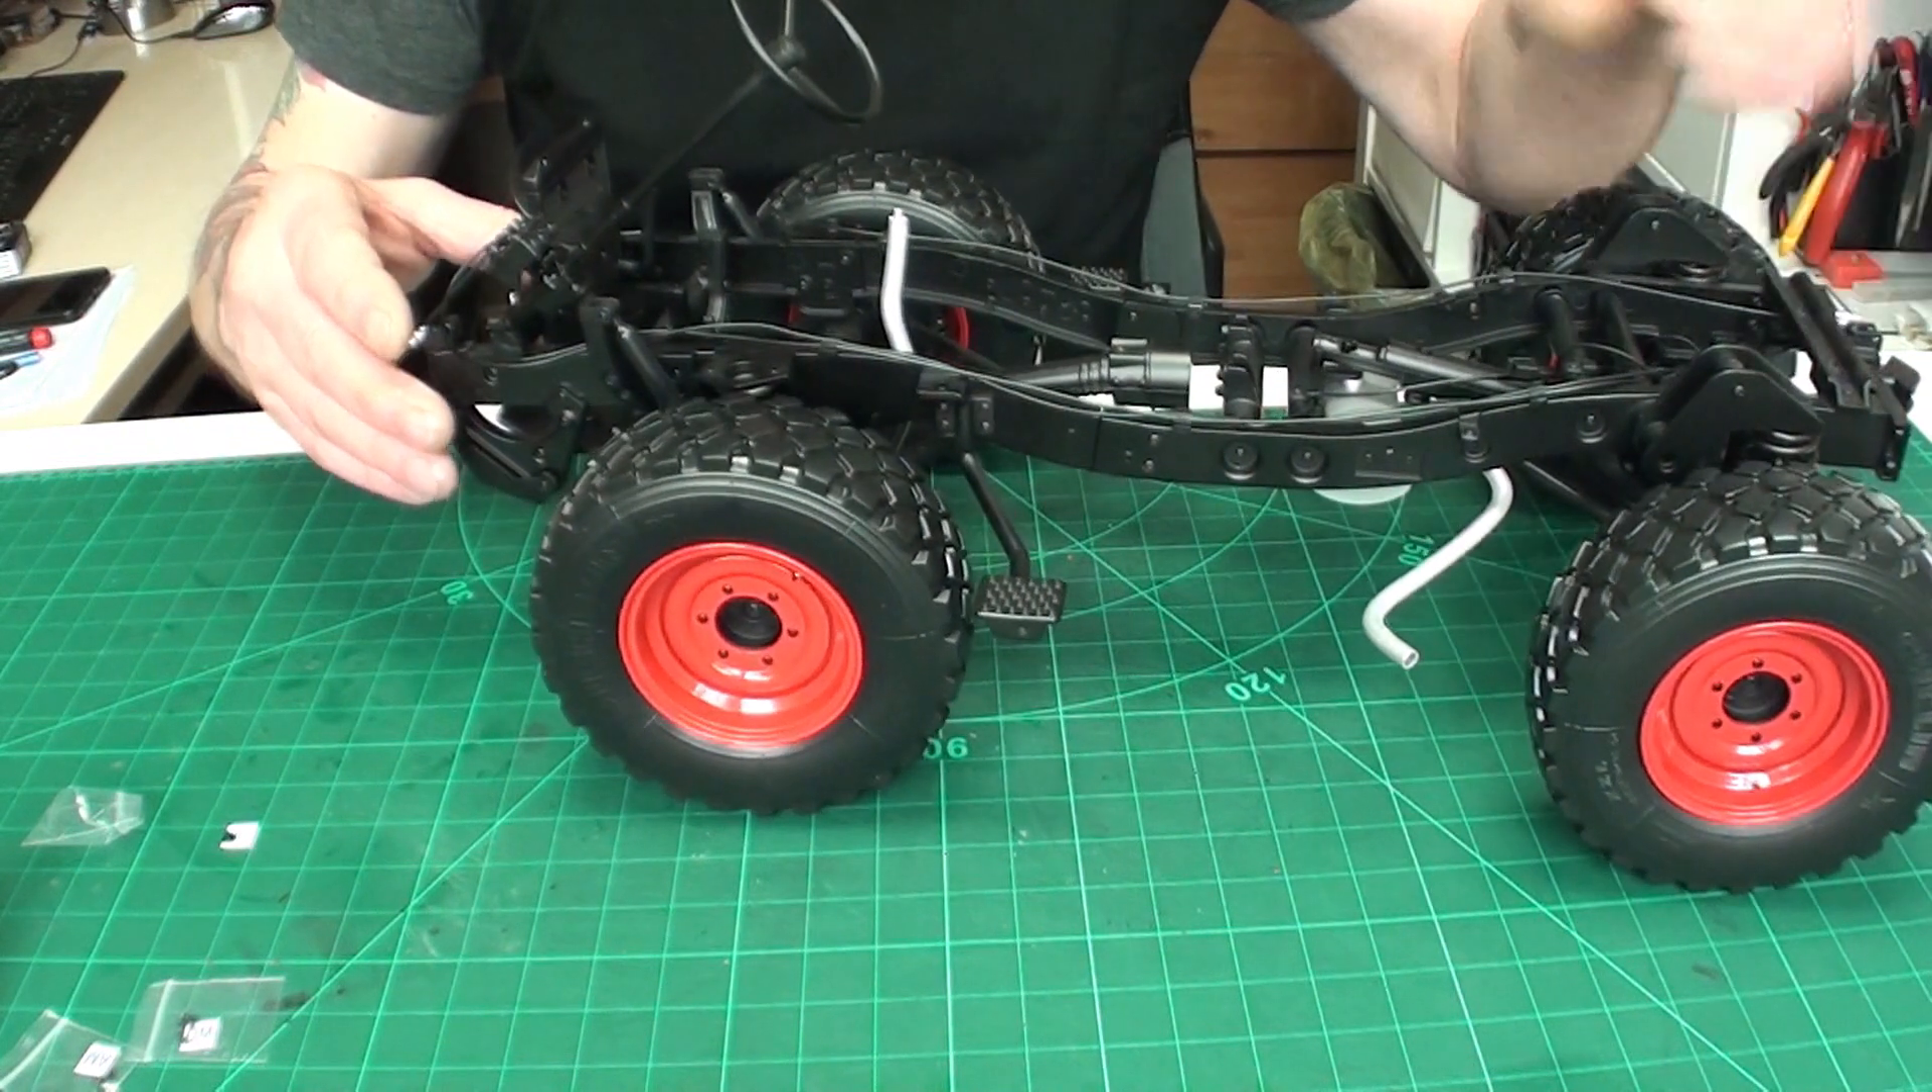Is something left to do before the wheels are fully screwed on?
No.